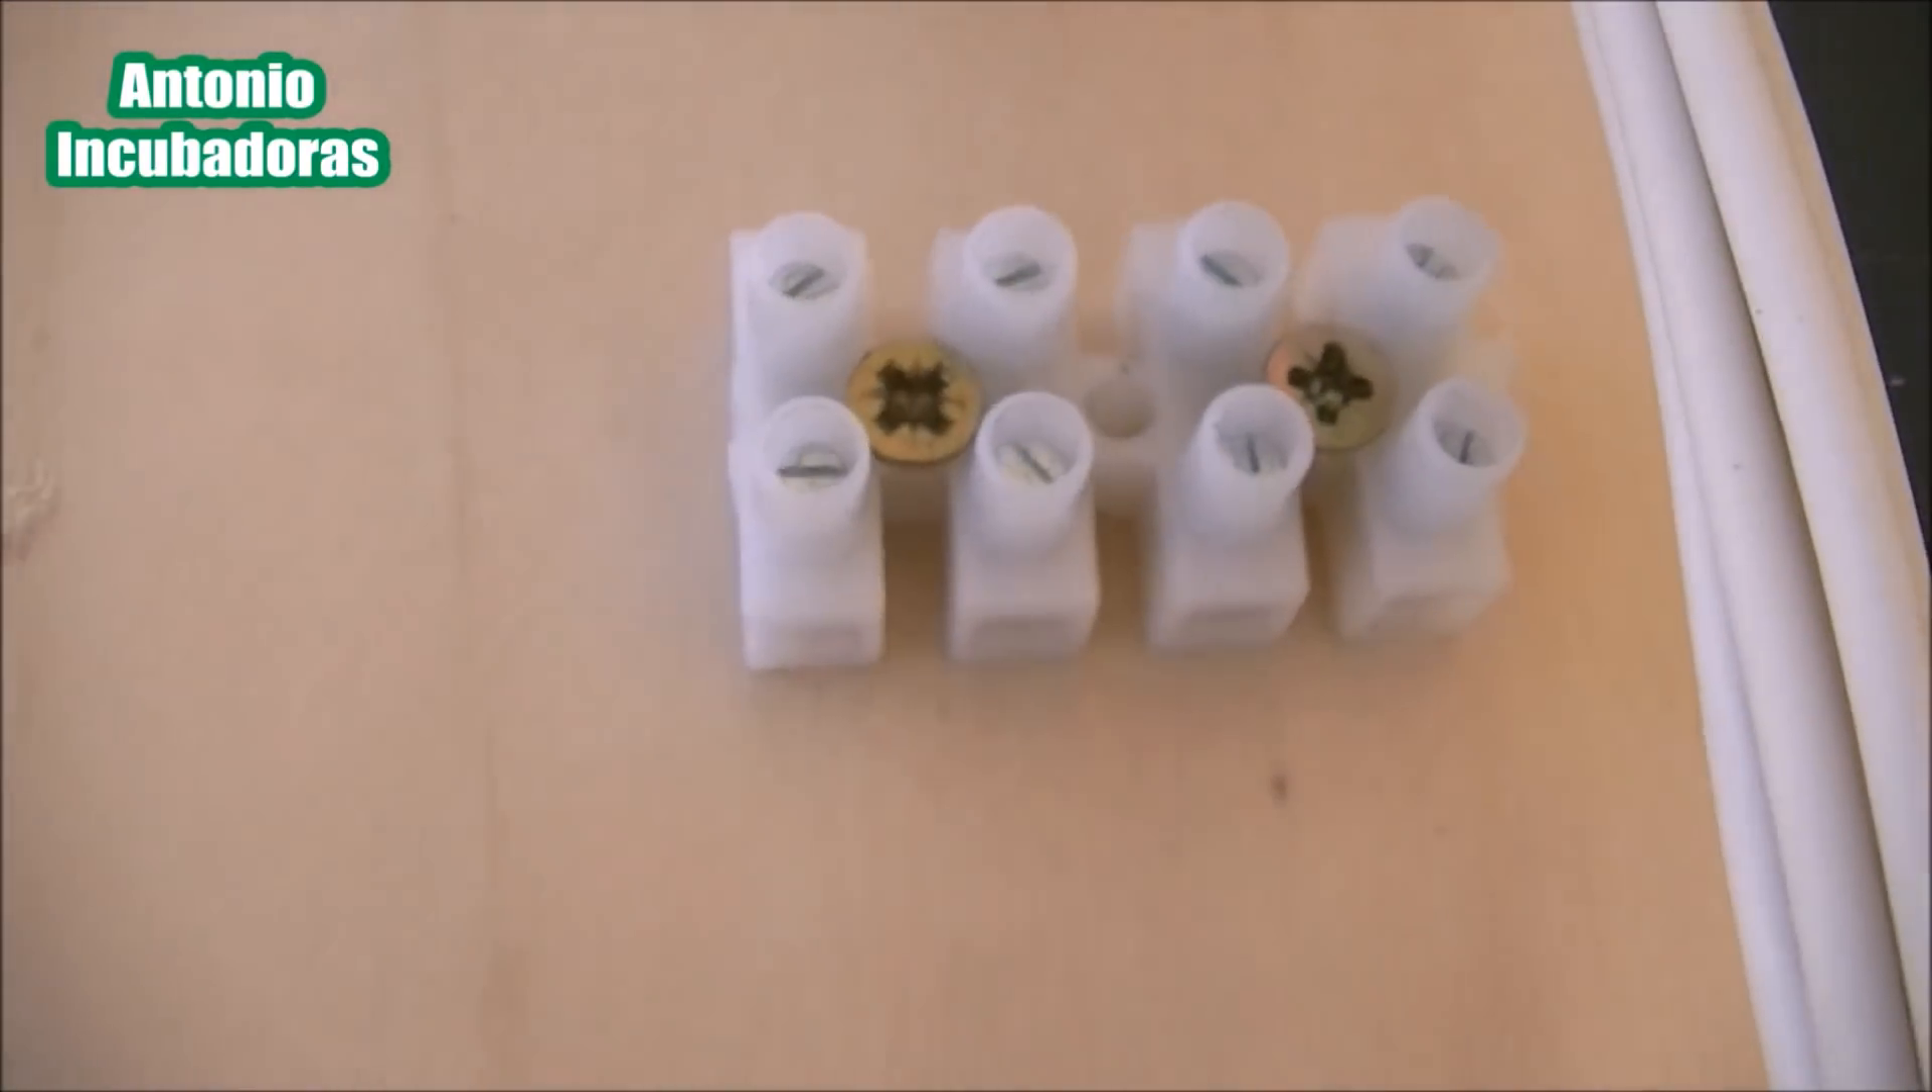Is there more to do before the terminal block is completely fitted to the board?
No.